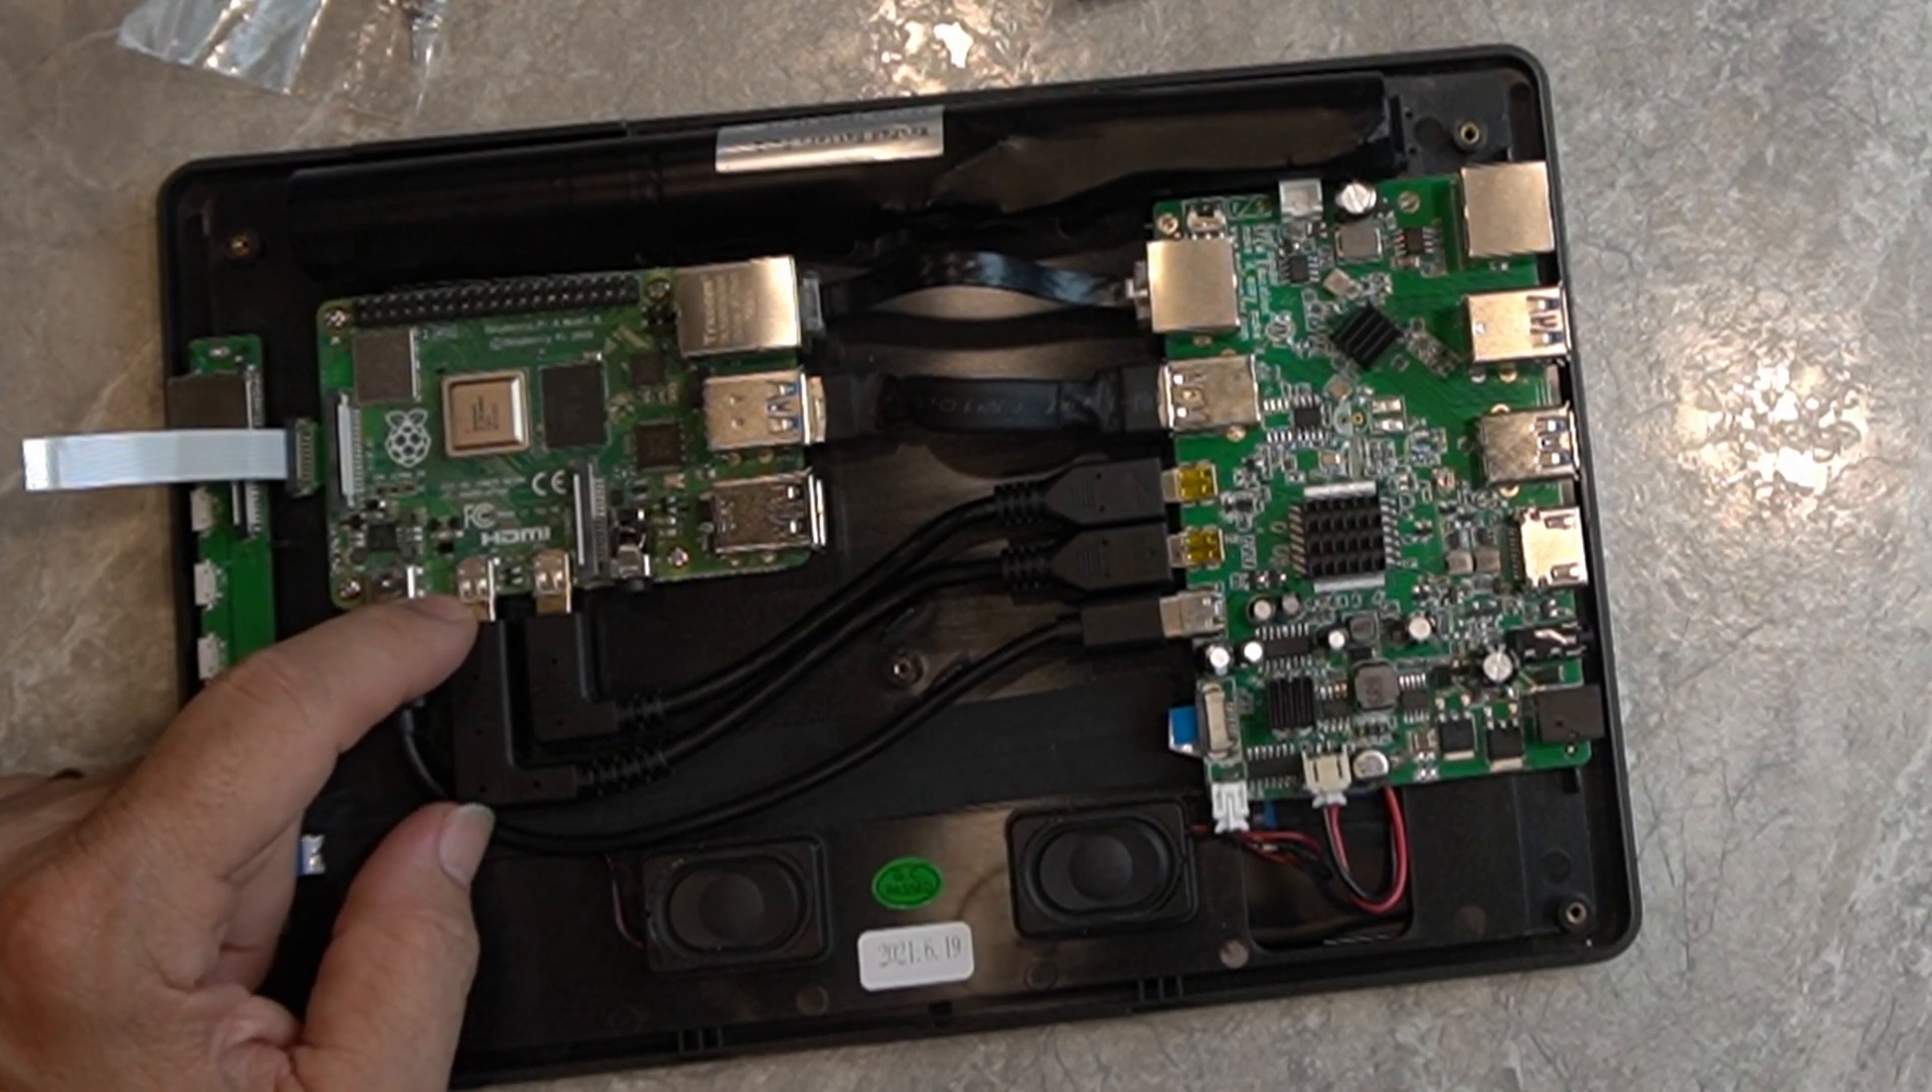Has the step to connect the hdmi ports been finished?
Yes.